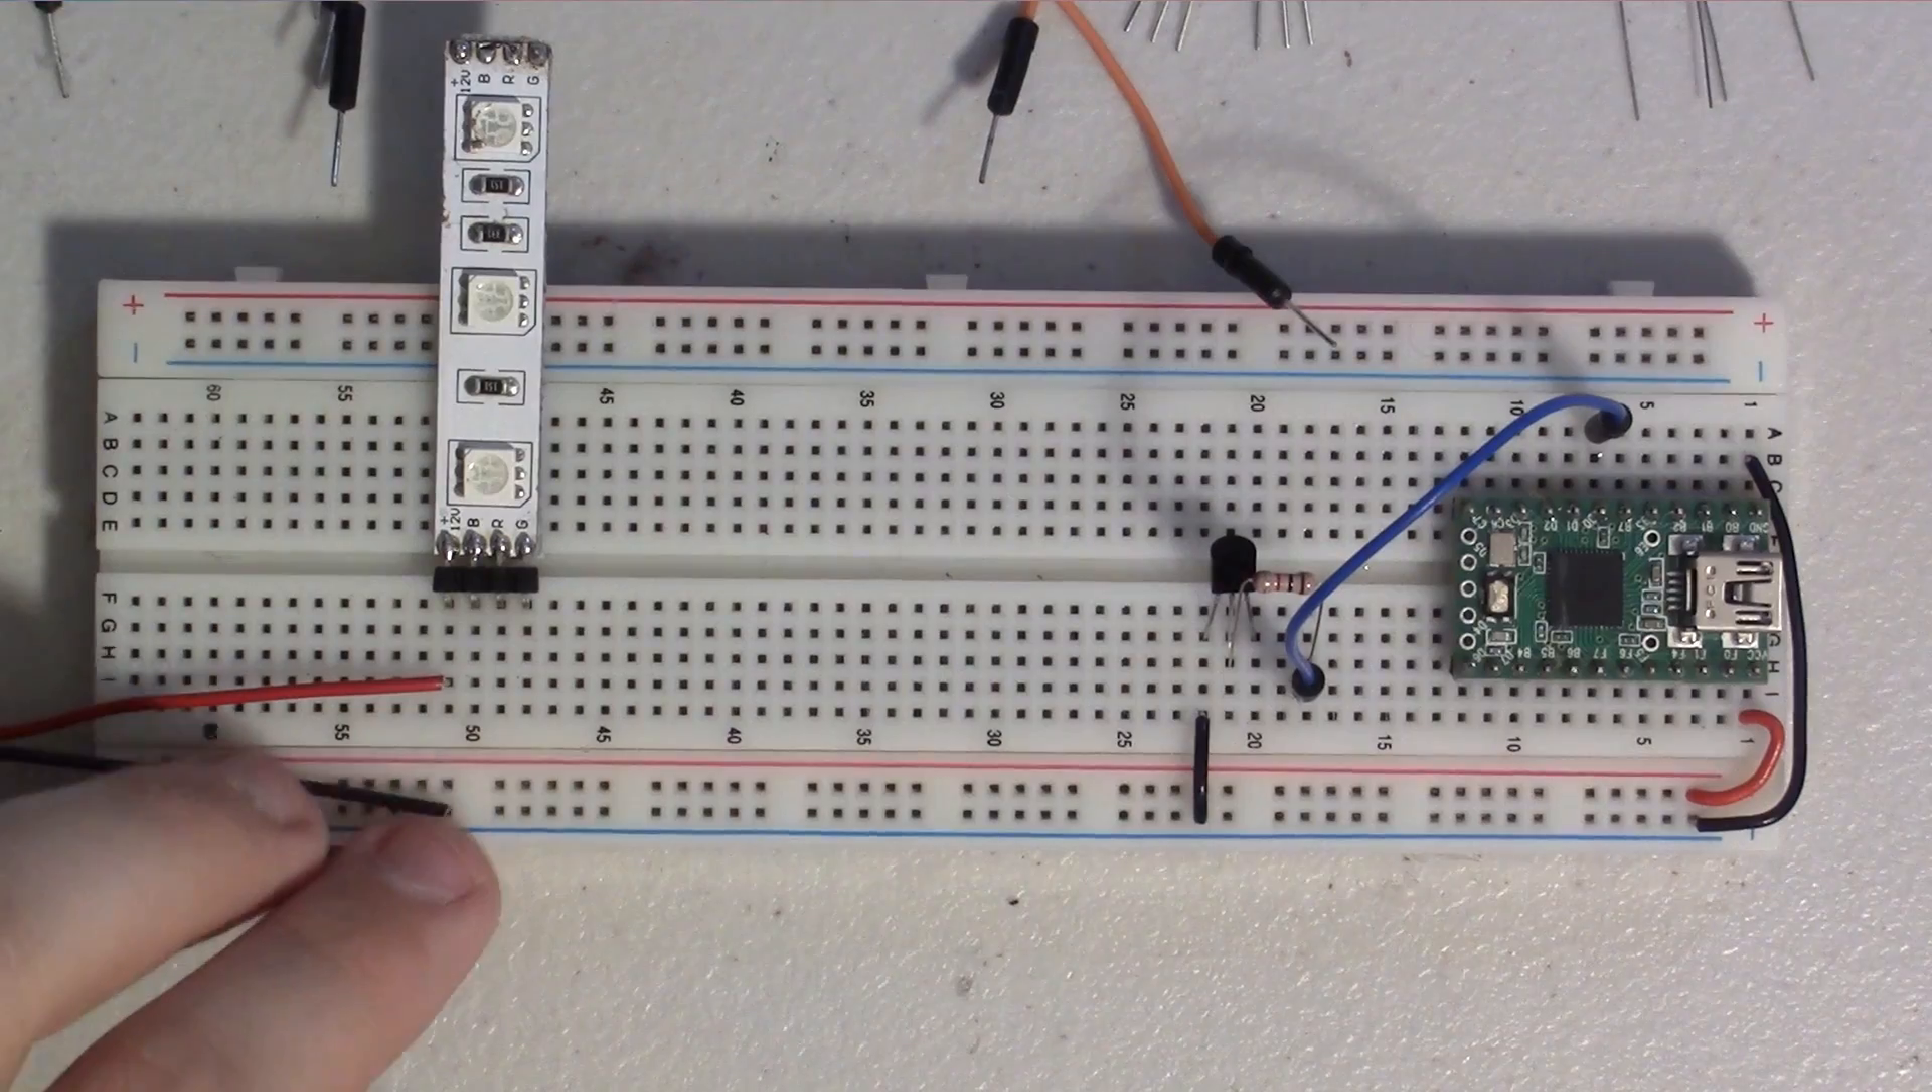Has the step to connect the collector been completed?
No.